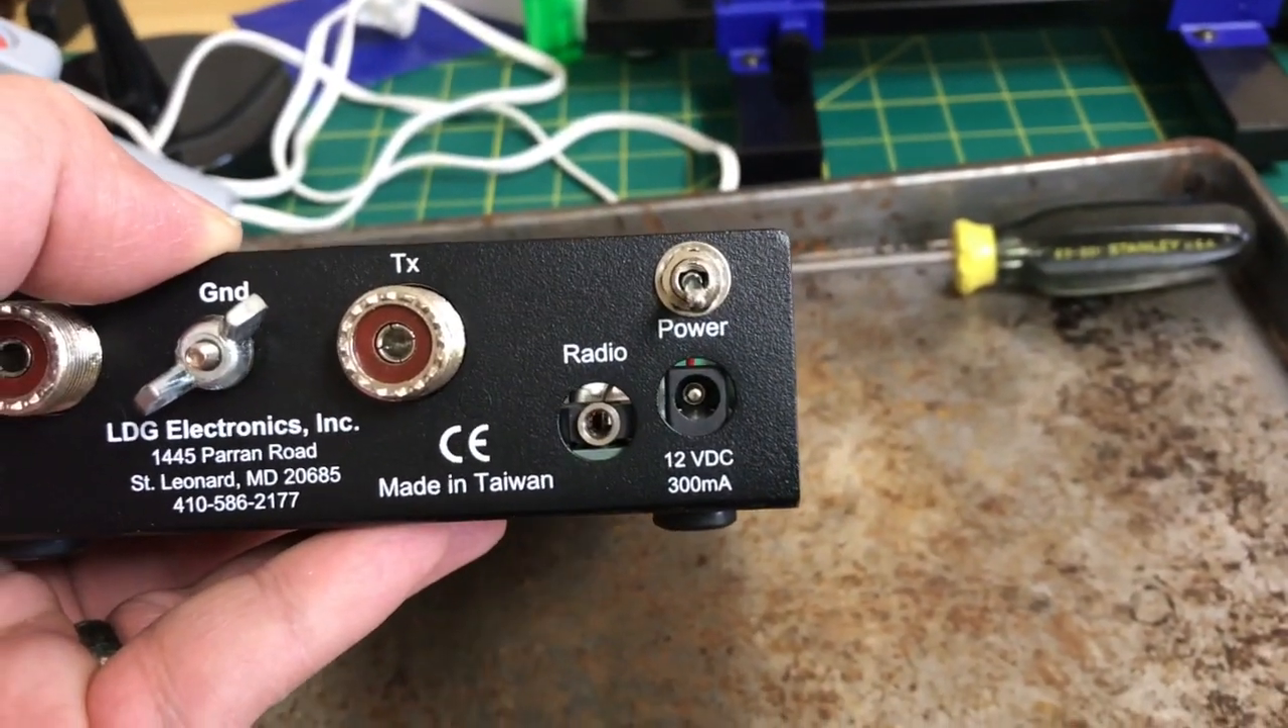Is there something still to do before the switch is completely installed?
No.